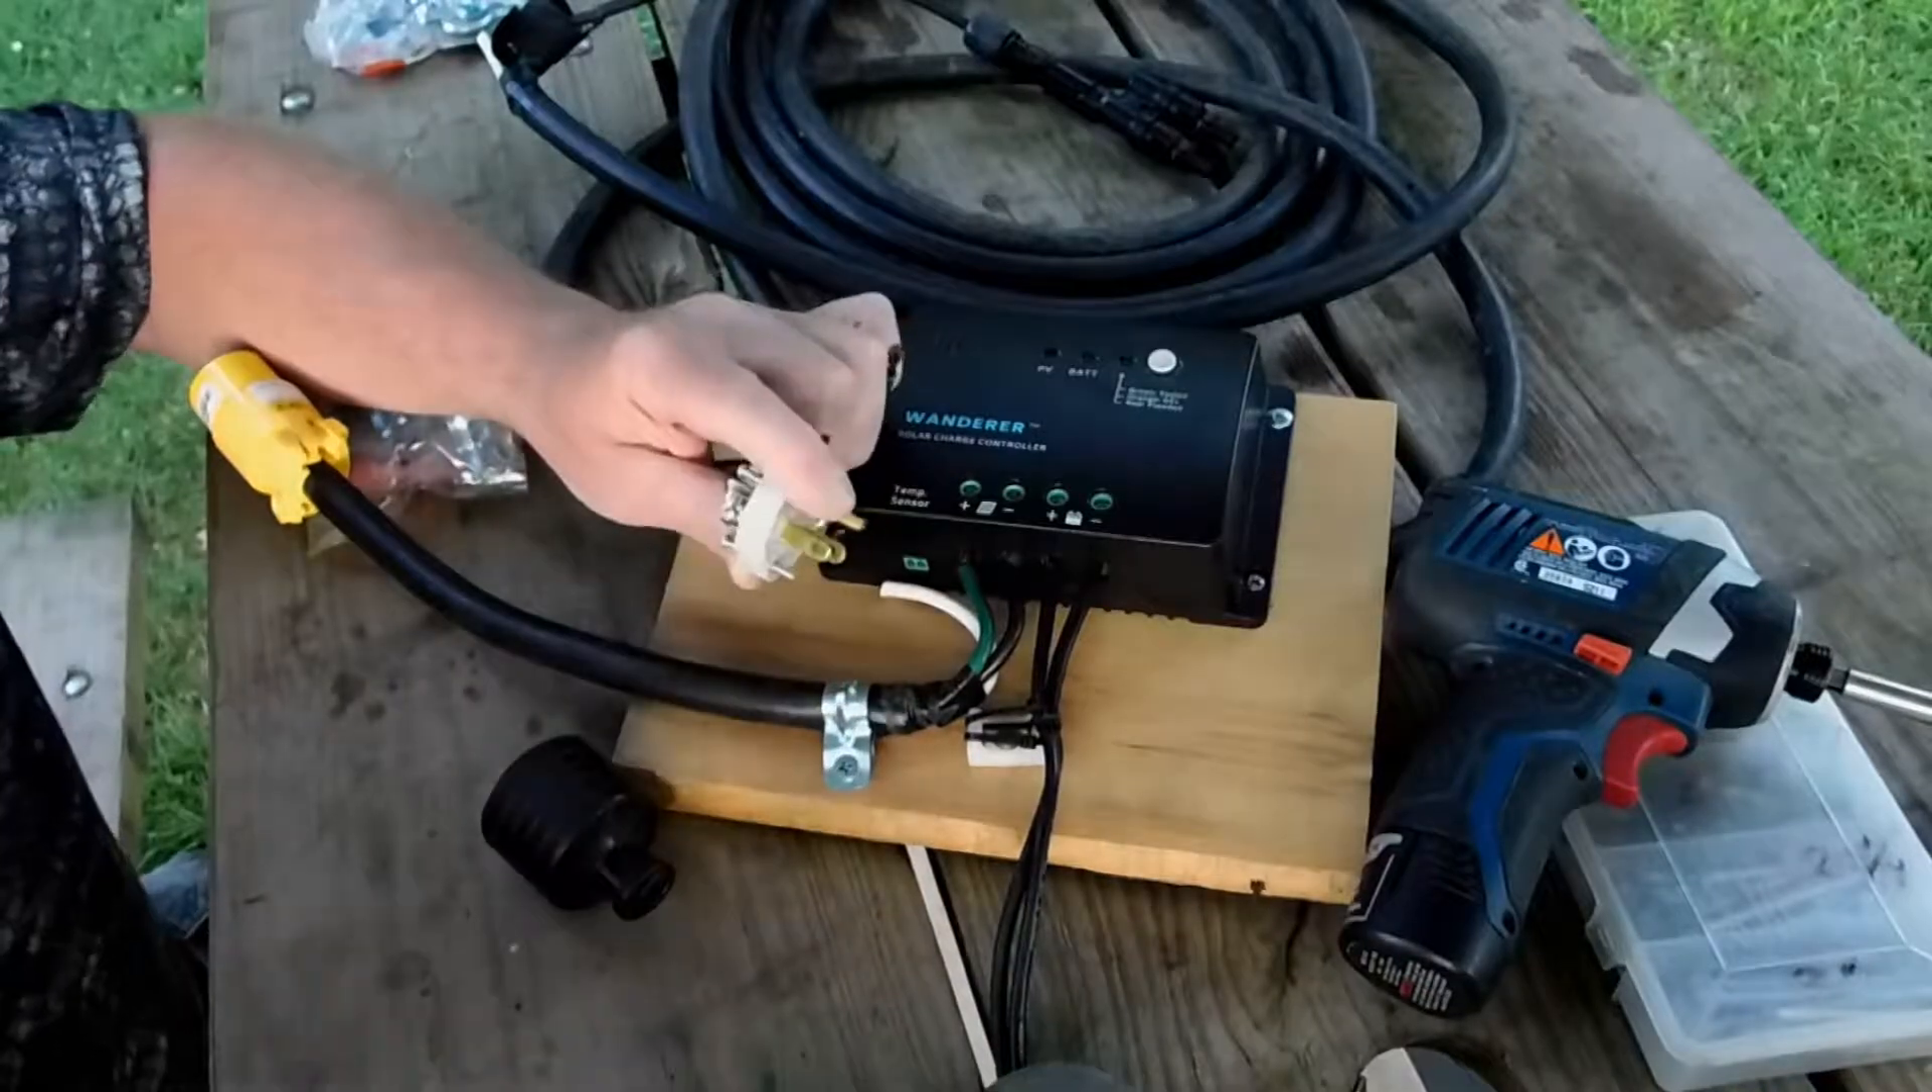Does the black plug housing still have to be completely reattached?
Yes.